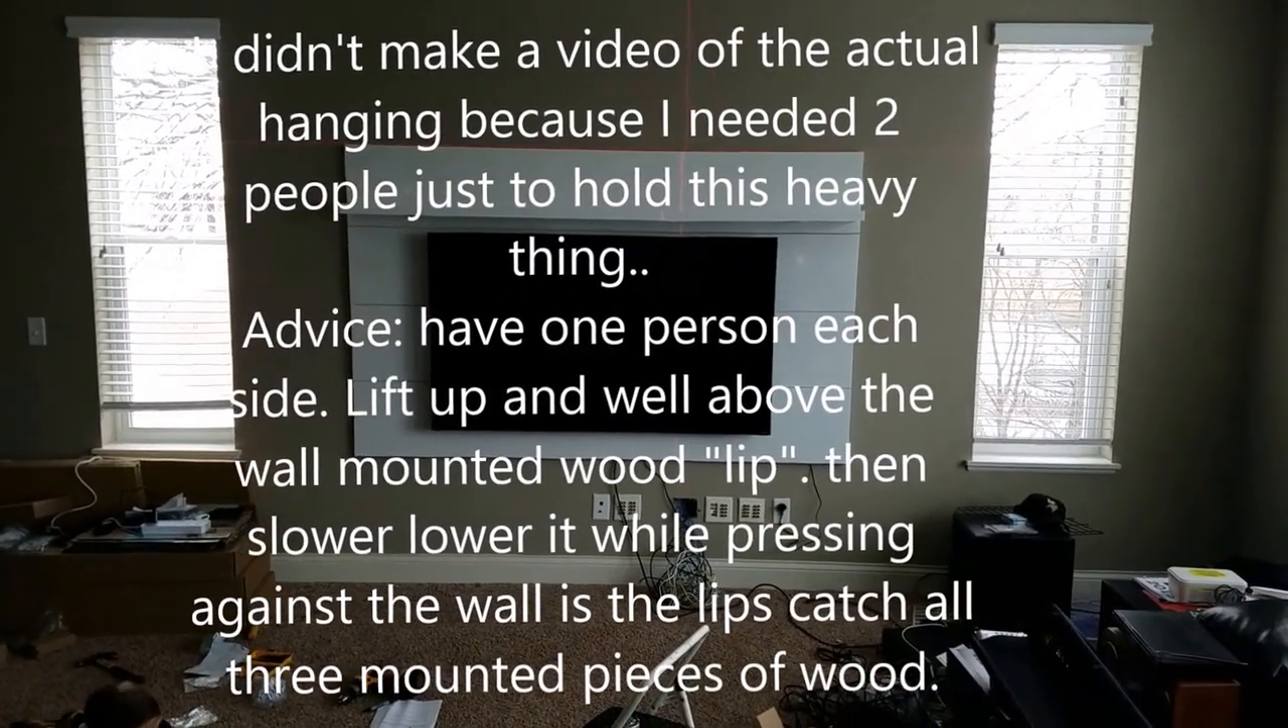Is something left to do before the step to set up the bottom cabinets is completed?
Yes.